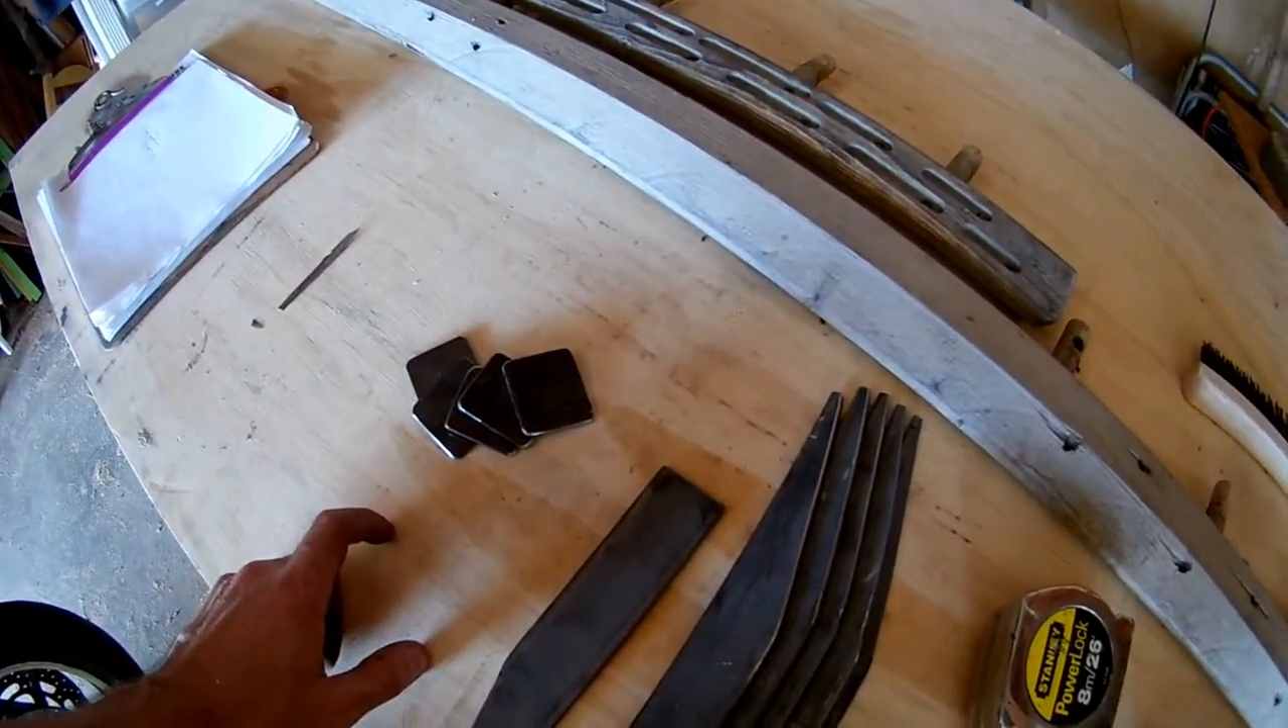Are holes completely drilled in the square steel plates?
No.